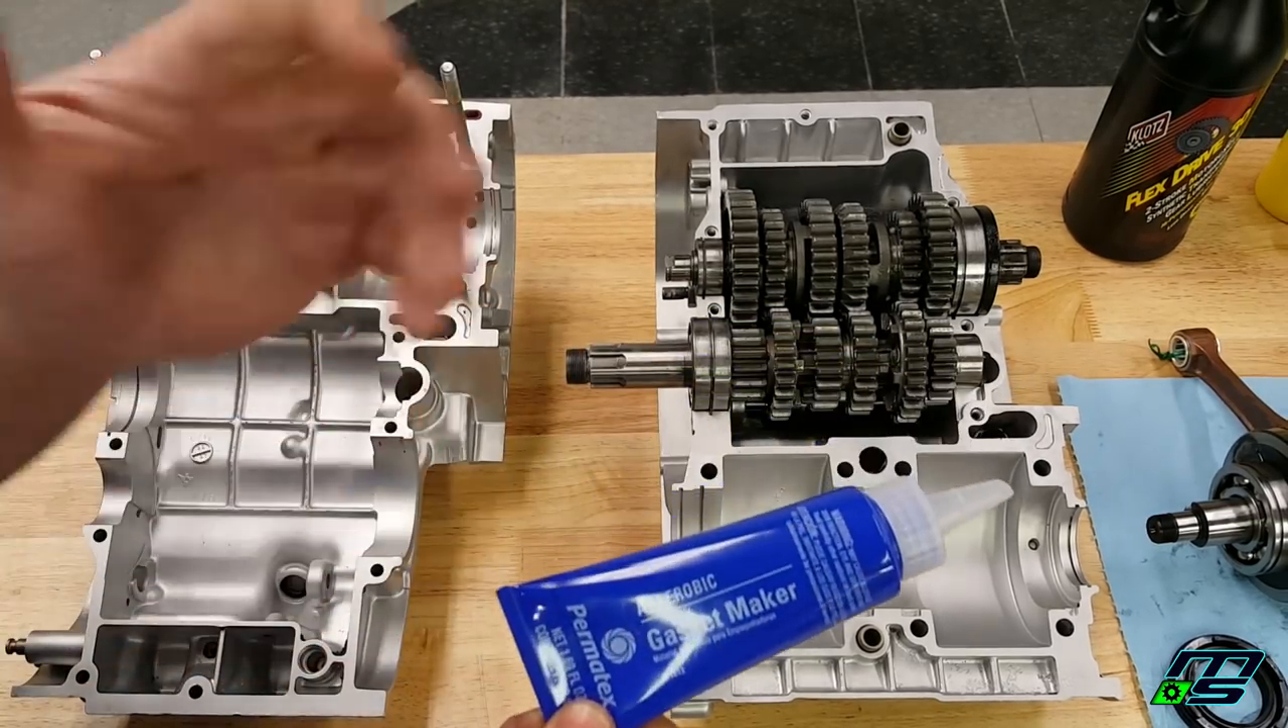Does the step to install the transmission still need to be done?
No.